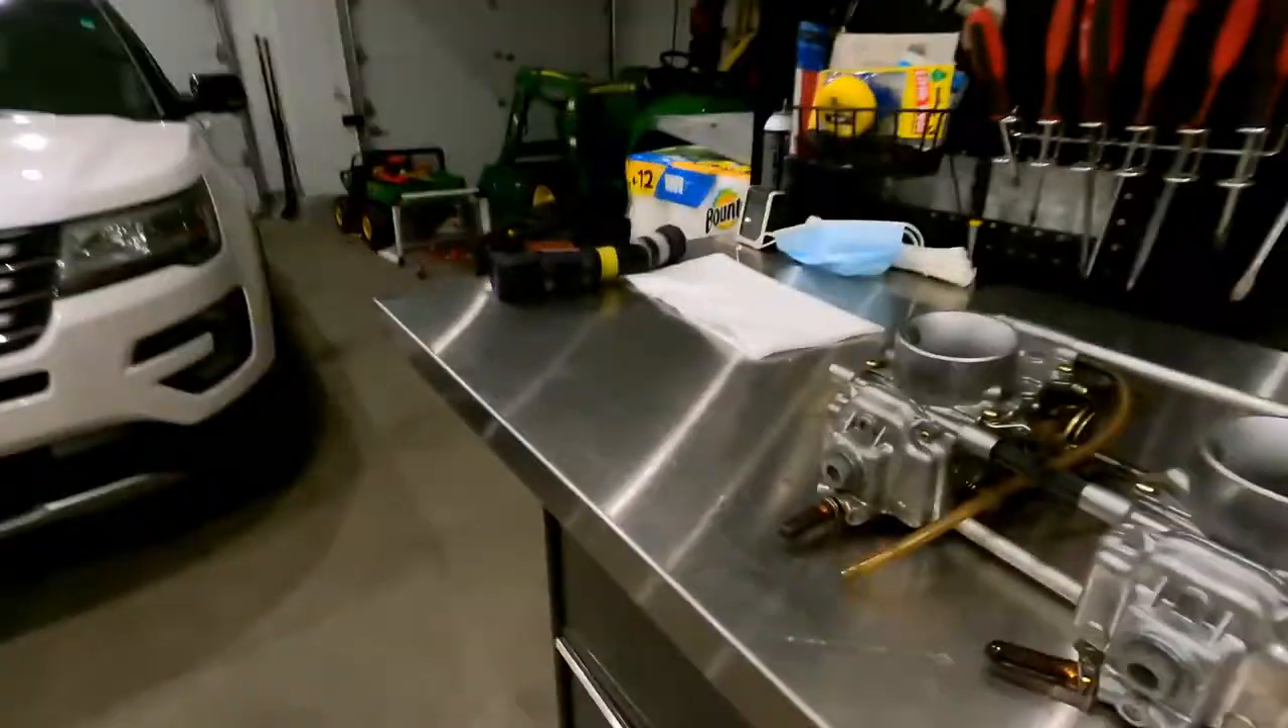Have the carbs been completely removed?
Yes.